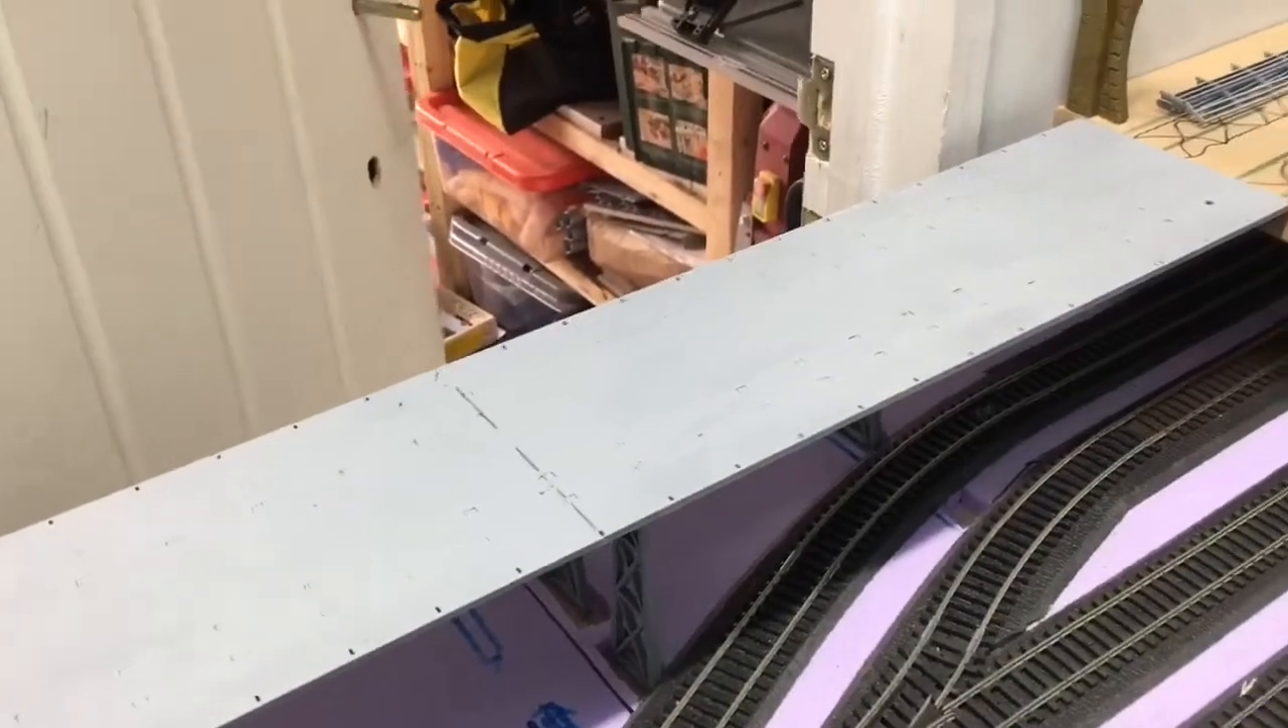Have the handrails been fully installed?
No.